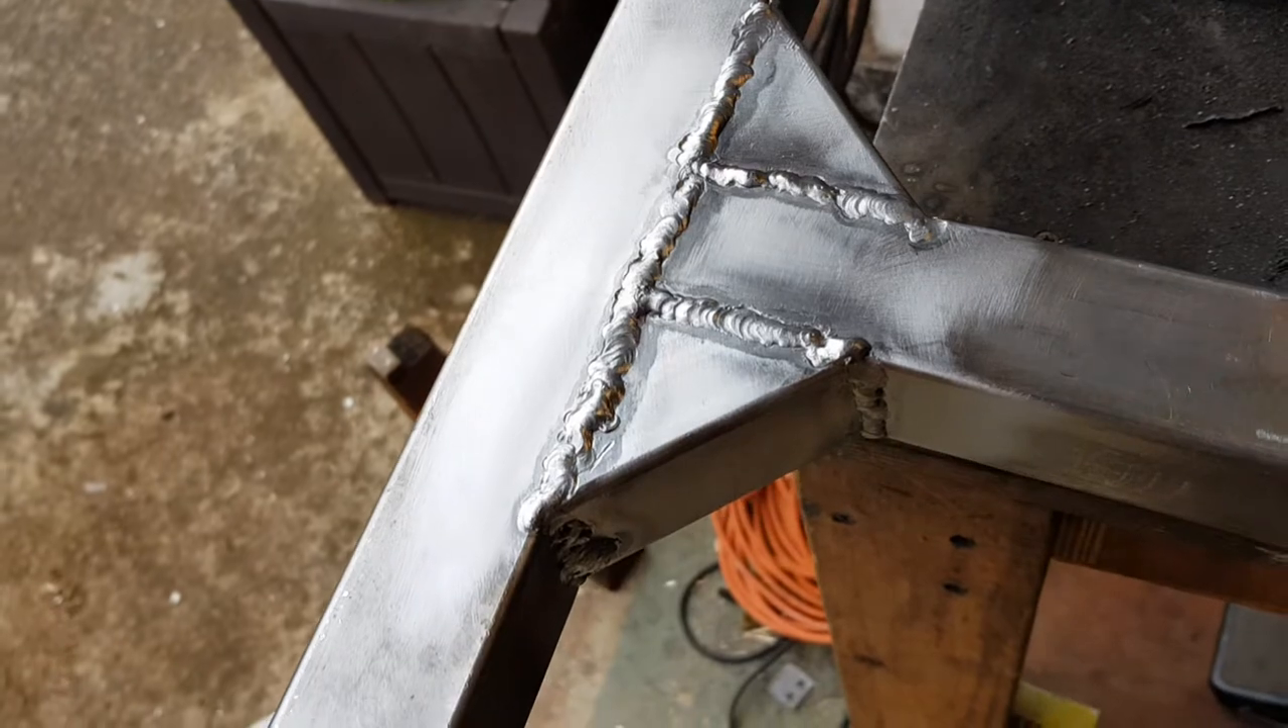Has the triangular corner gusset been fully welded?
Yes.